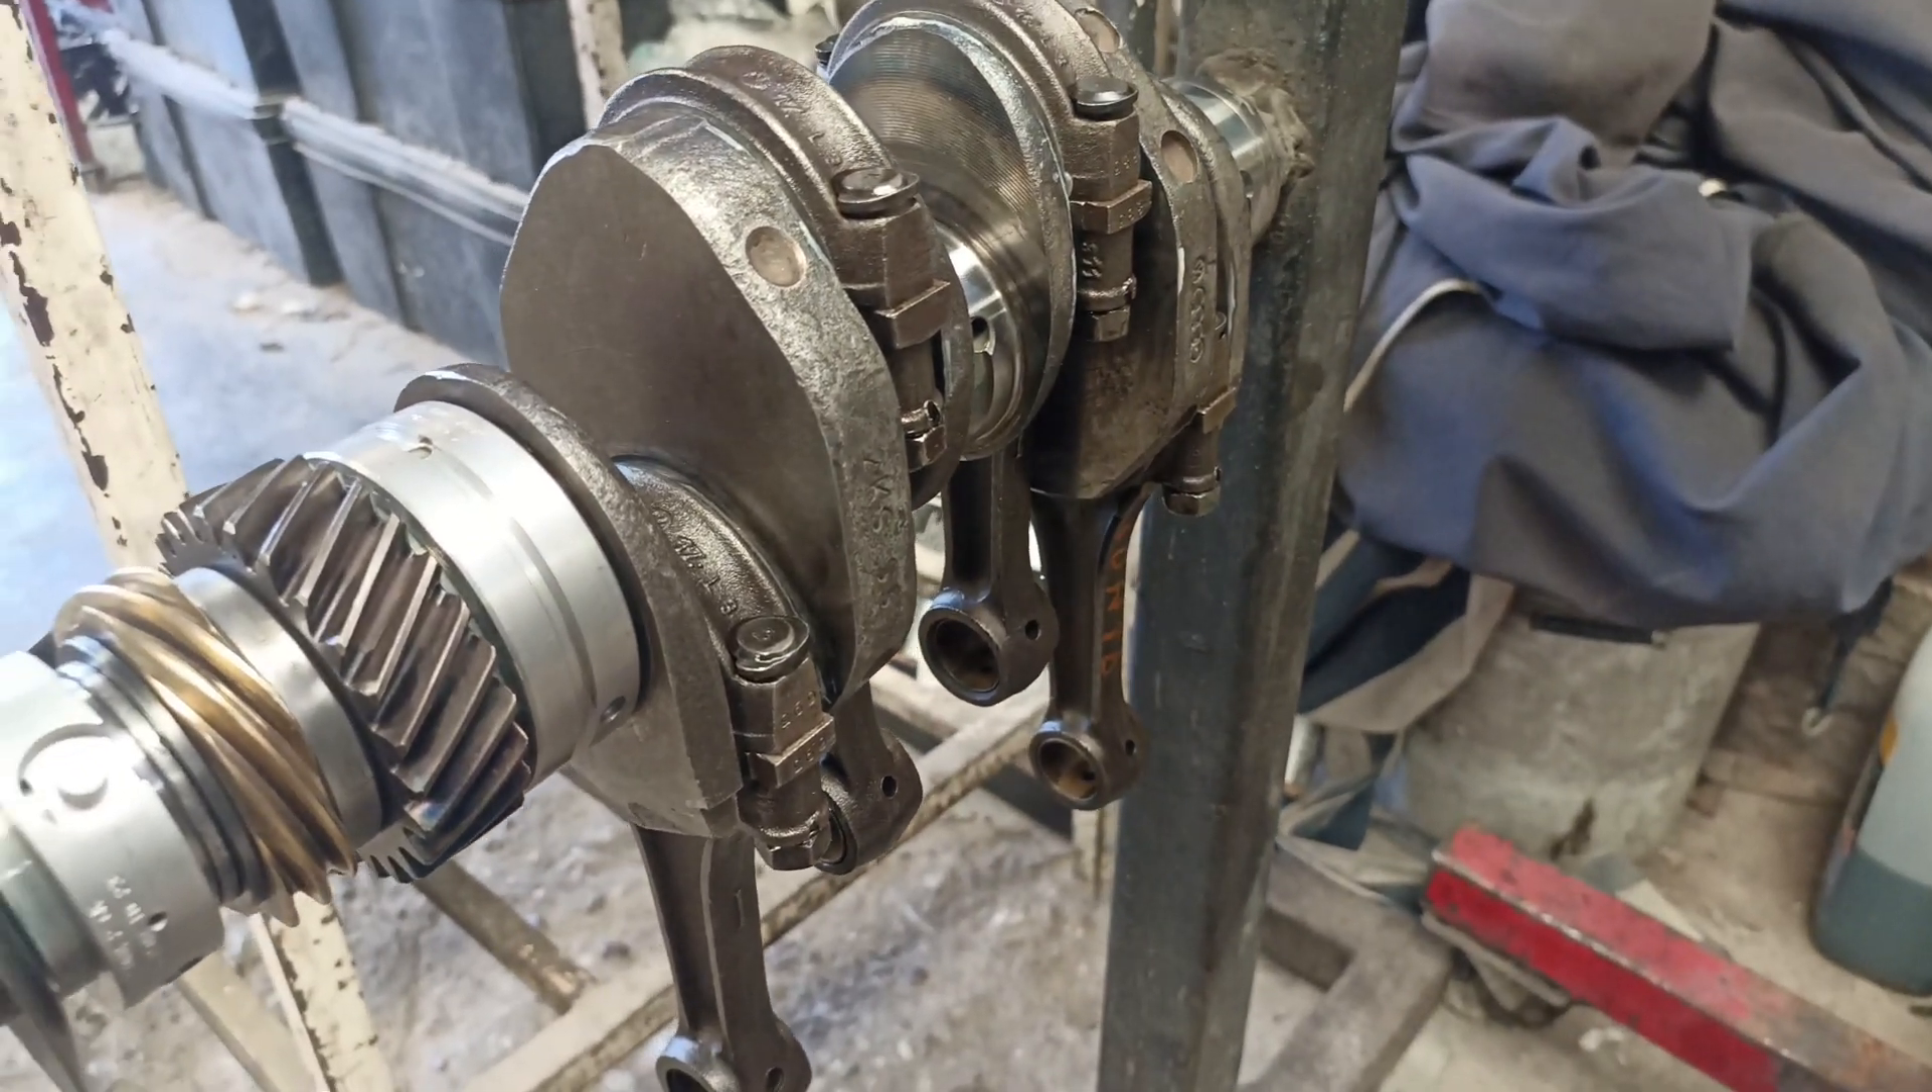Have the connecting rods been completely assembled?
Yes.